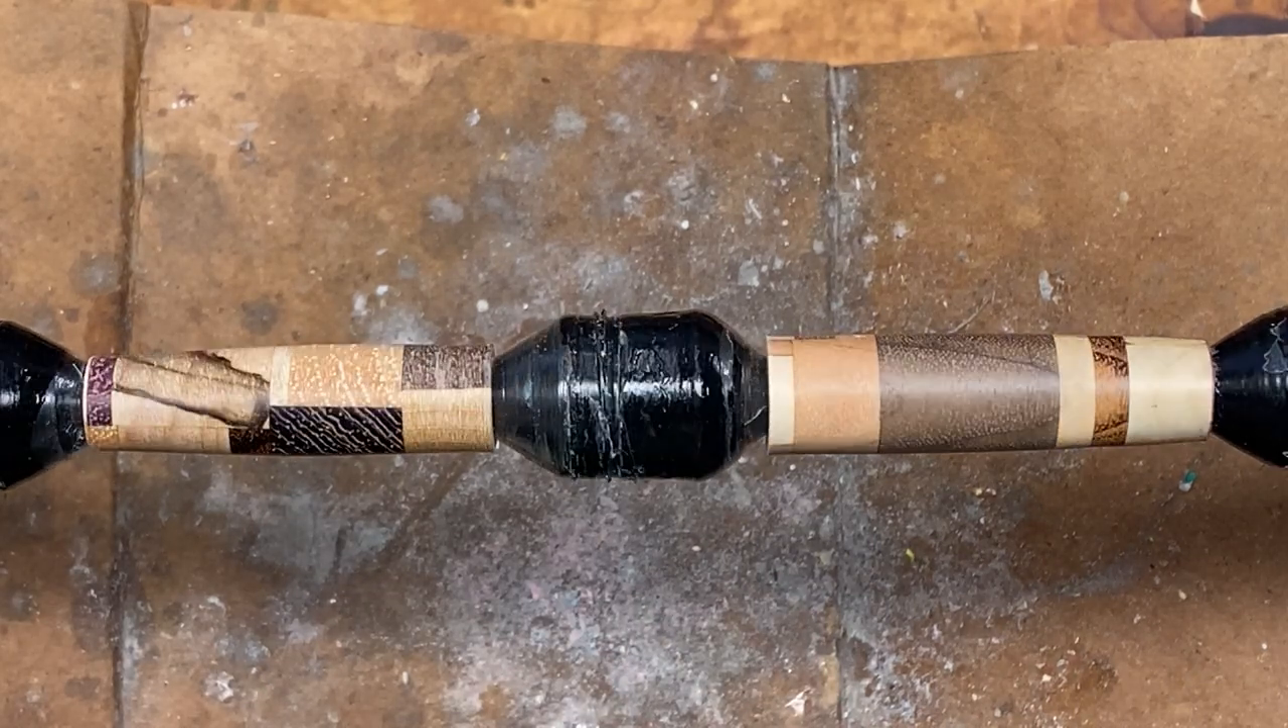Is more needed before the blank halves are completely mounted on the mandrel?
No.